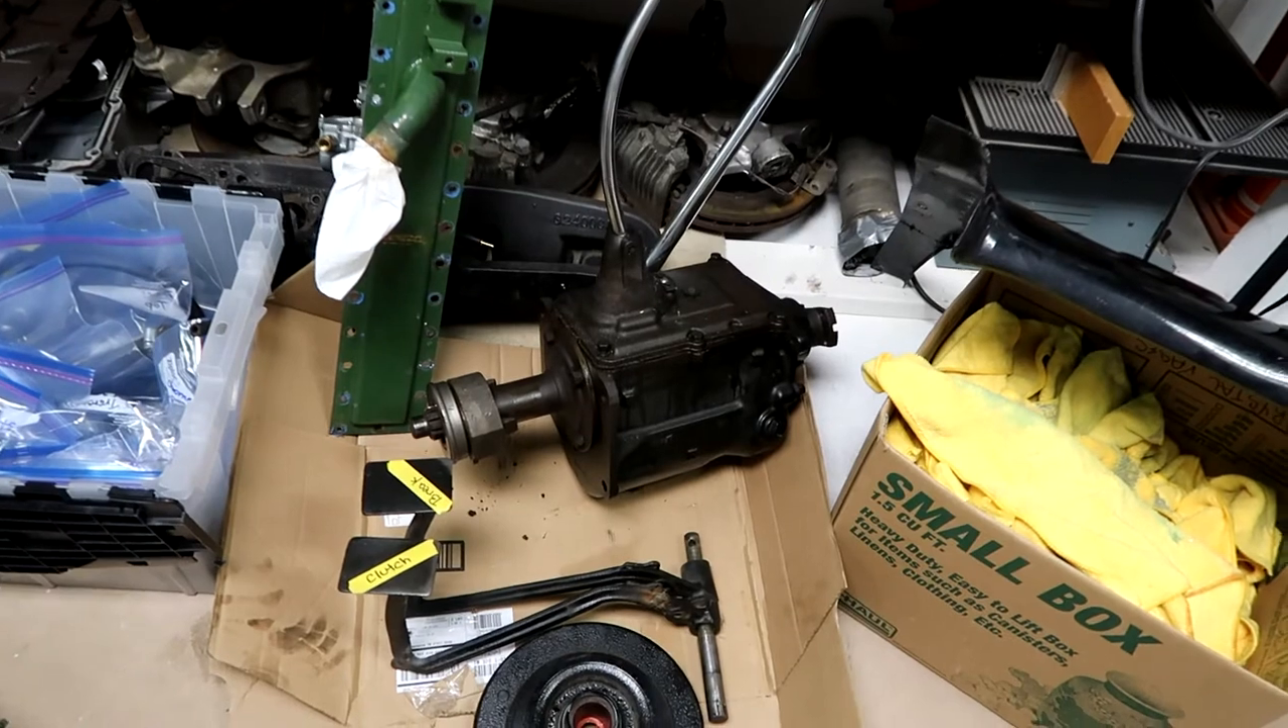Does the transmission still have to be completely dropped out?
No.